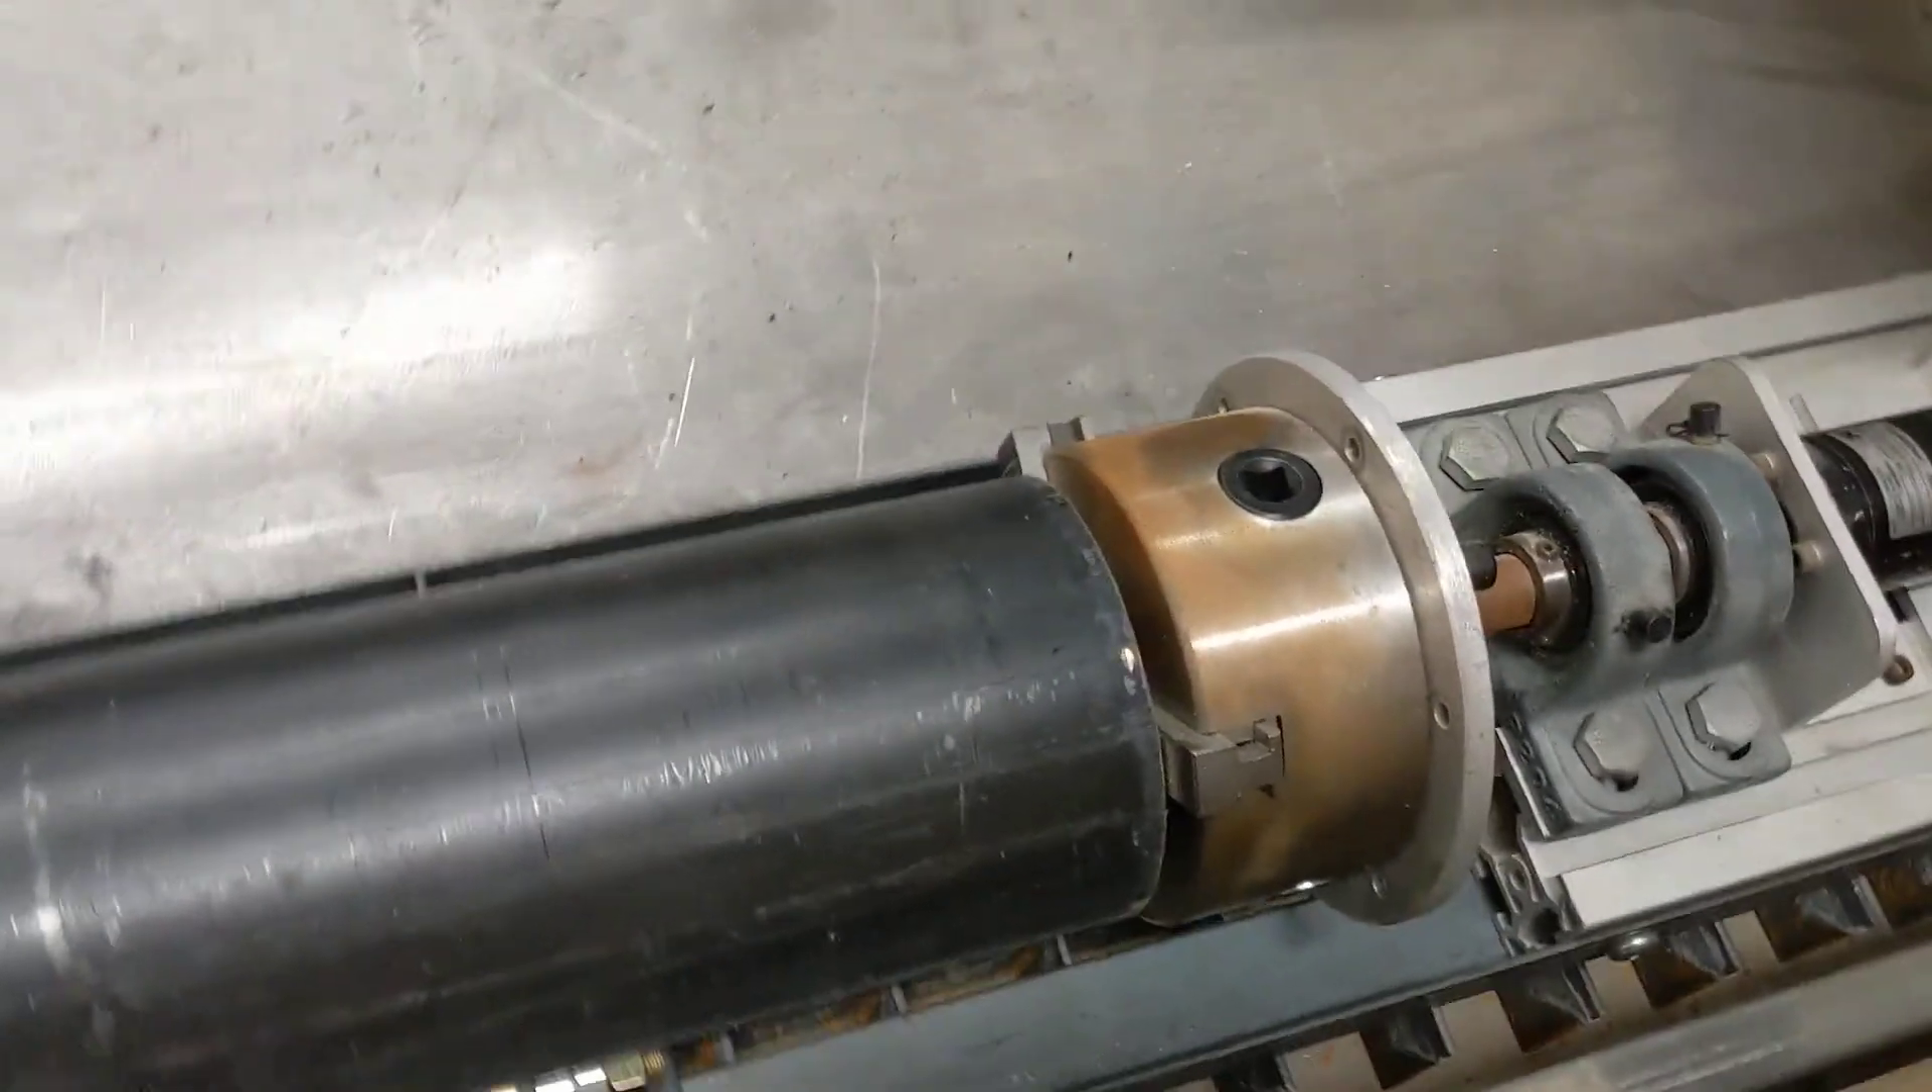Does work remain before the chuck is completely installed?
No.